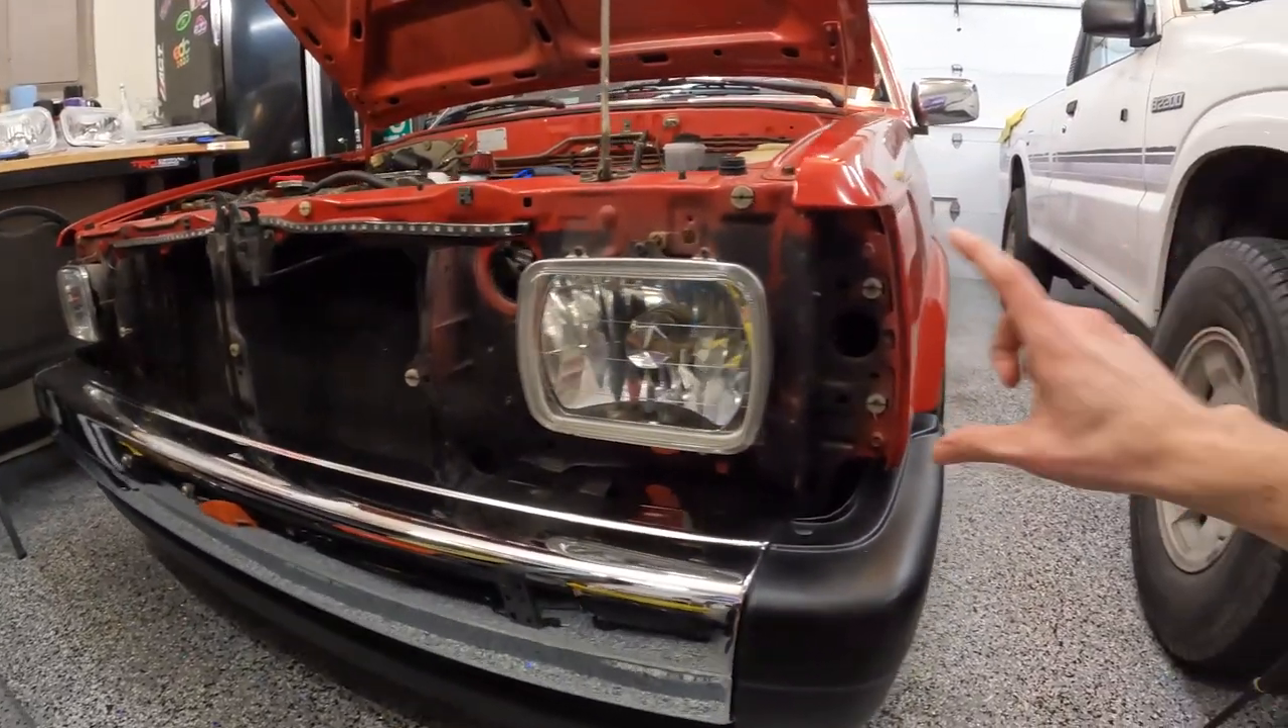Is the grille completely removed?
Yes.